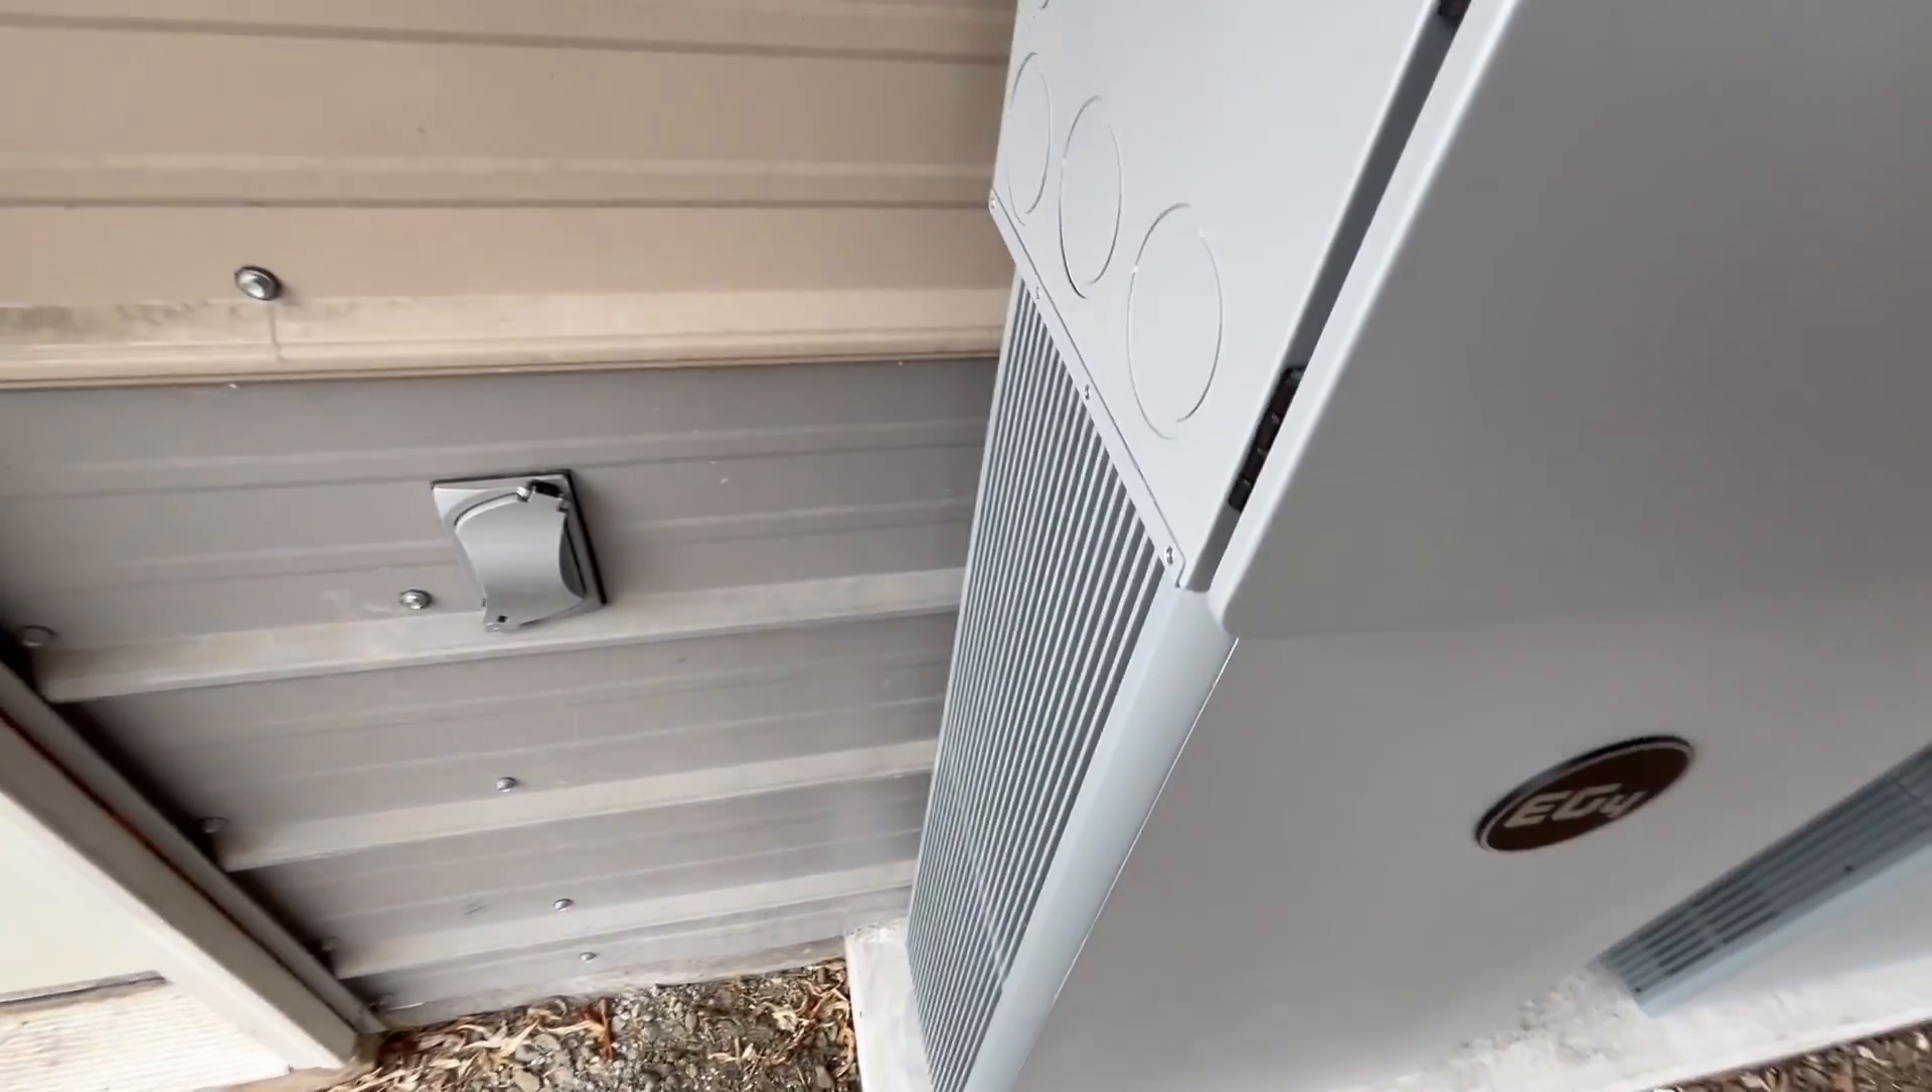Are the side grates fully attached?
Yes.